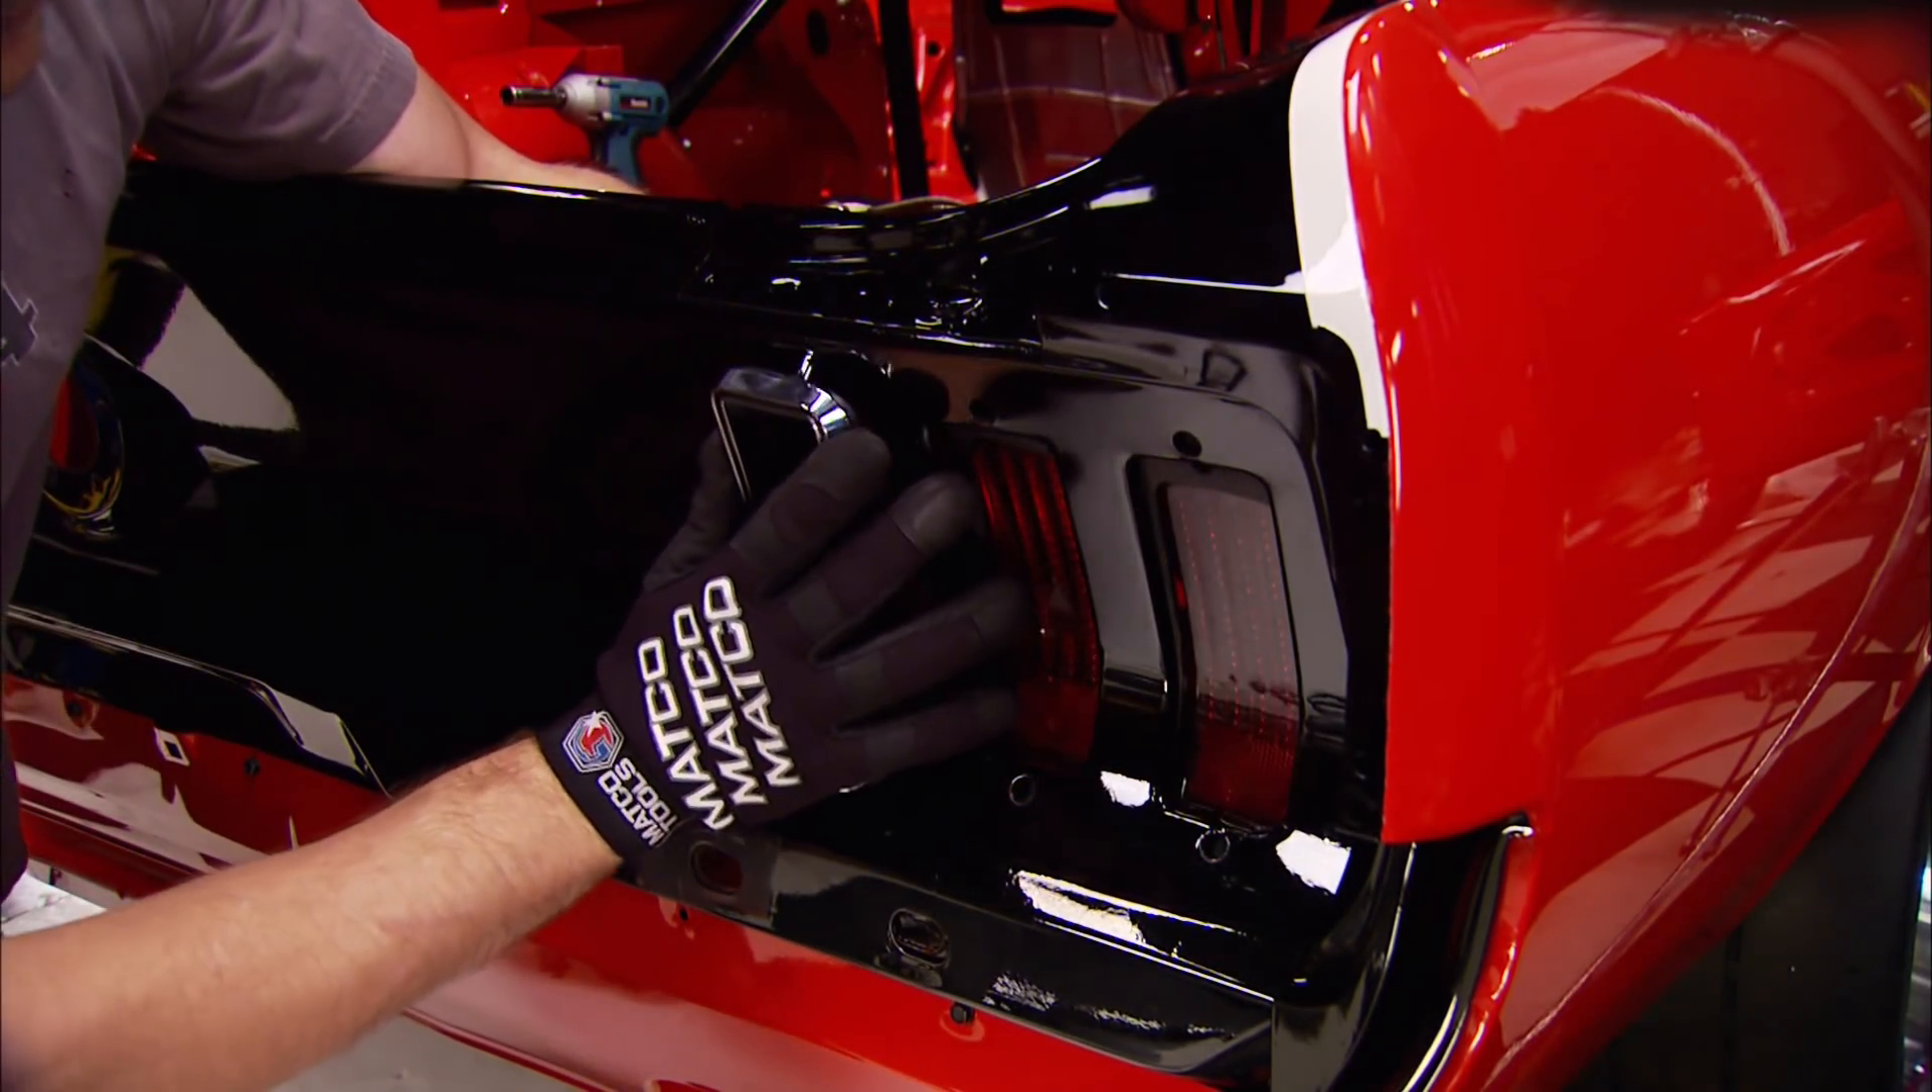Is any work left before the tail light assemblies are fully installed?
Yes.